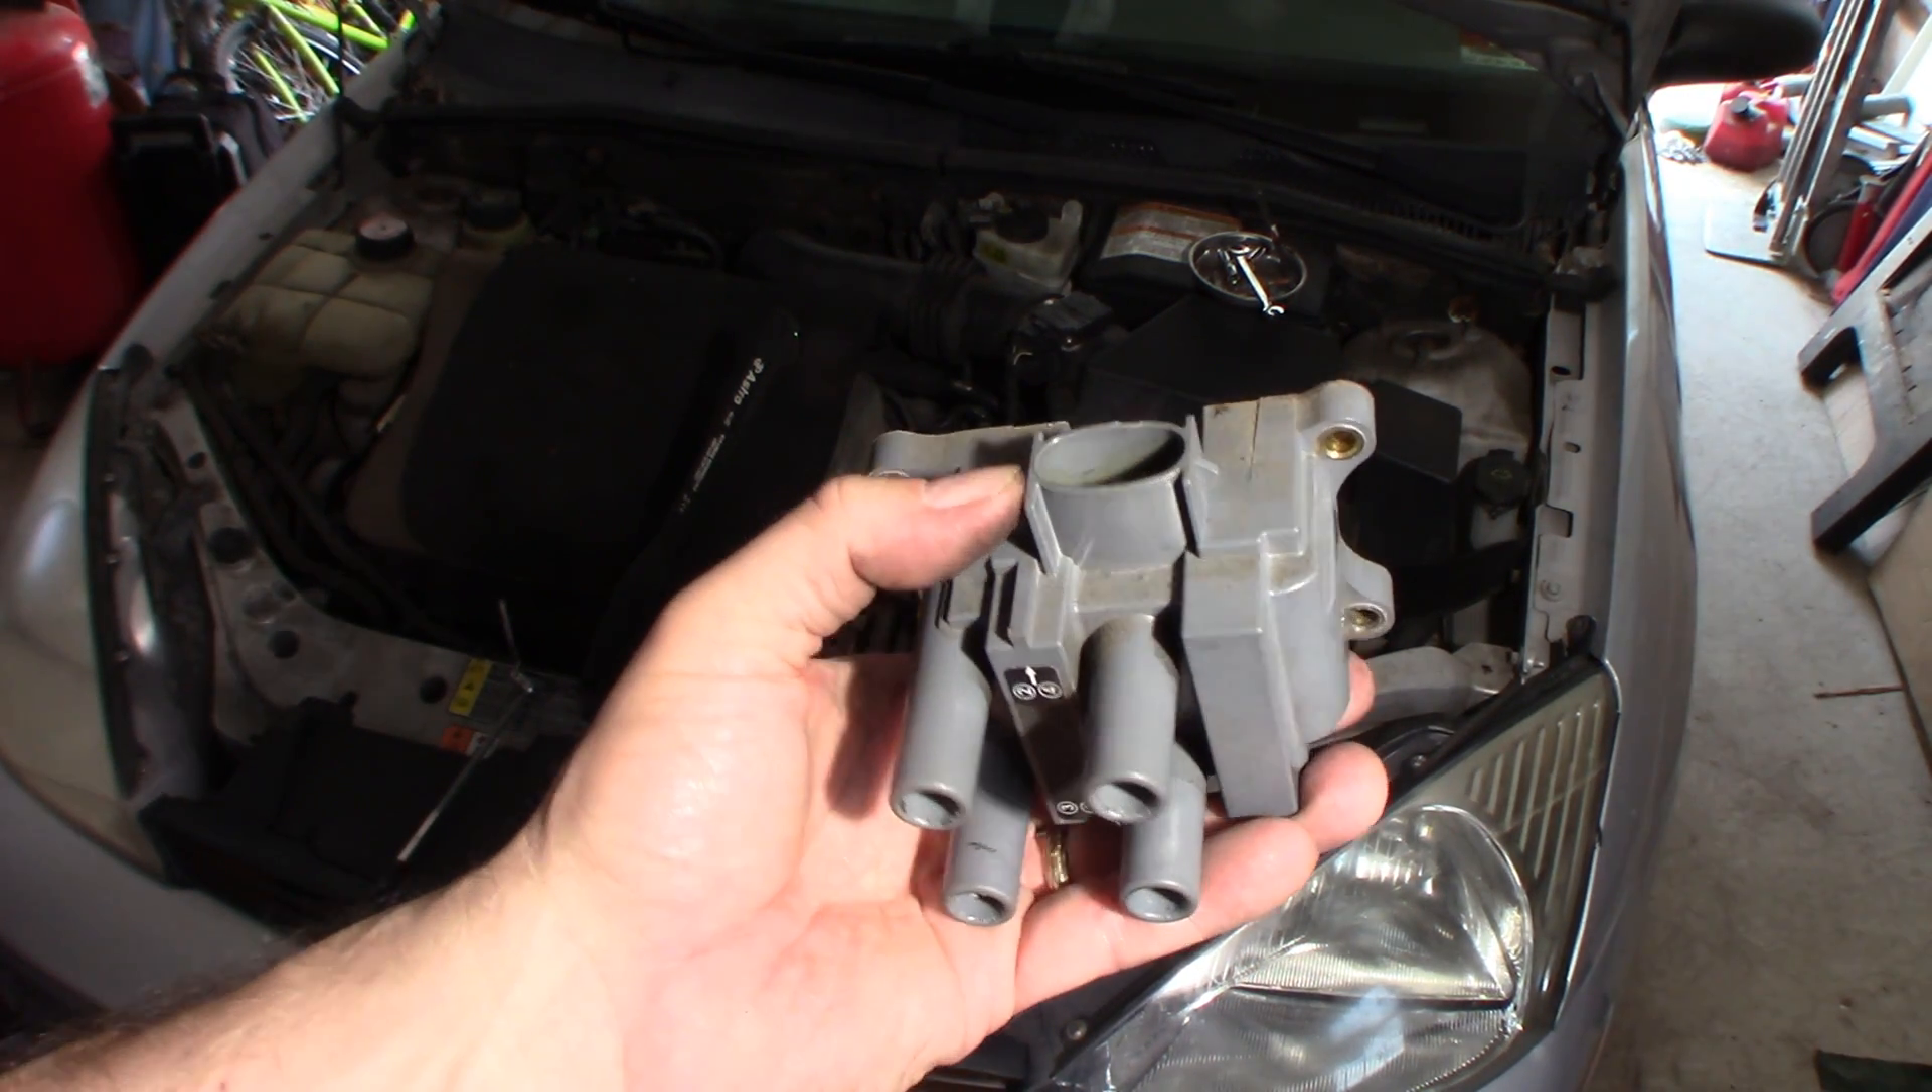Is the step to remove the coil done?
Yes.